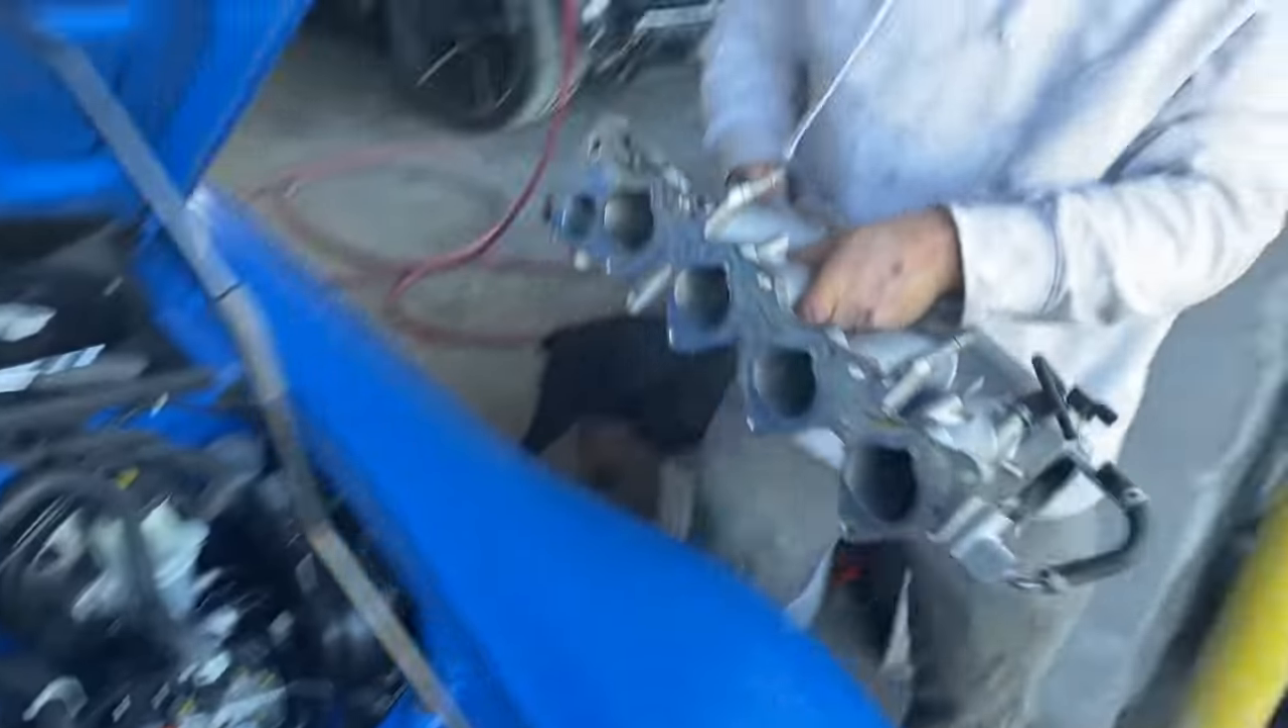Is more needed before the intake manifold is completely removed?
No.